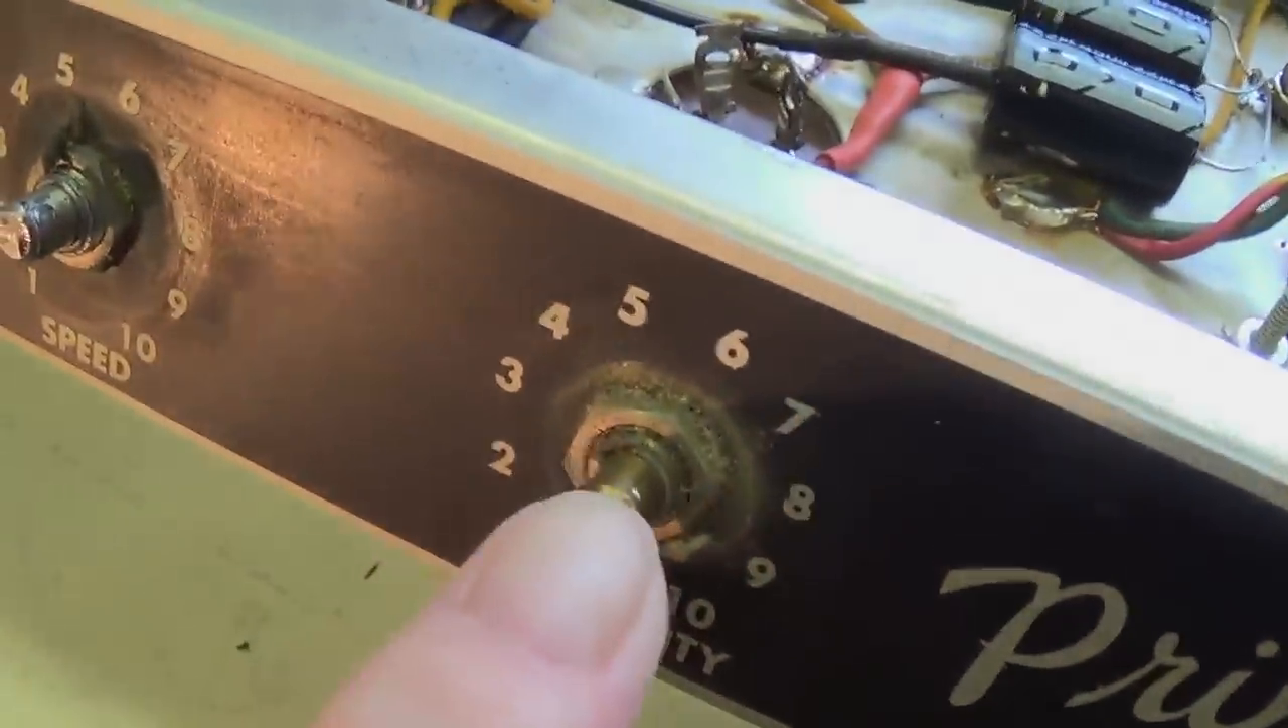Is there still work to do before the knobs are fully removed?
No.